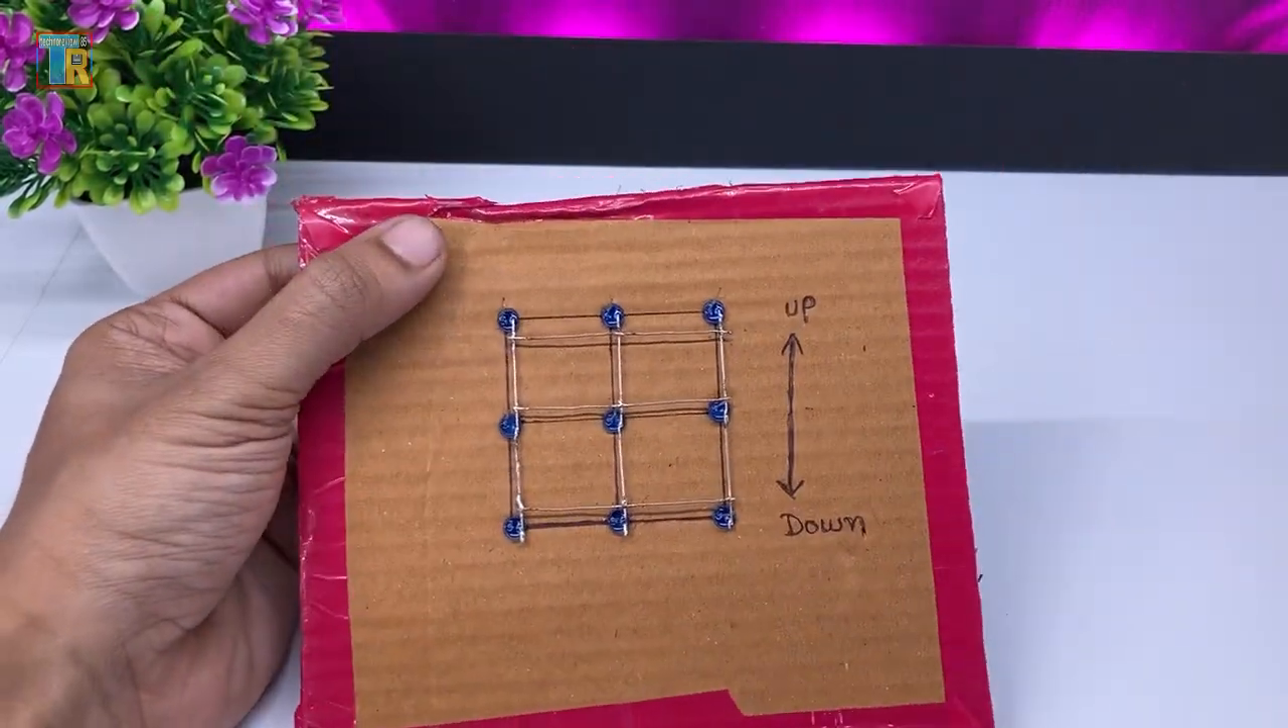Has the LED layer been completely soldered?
Yes.